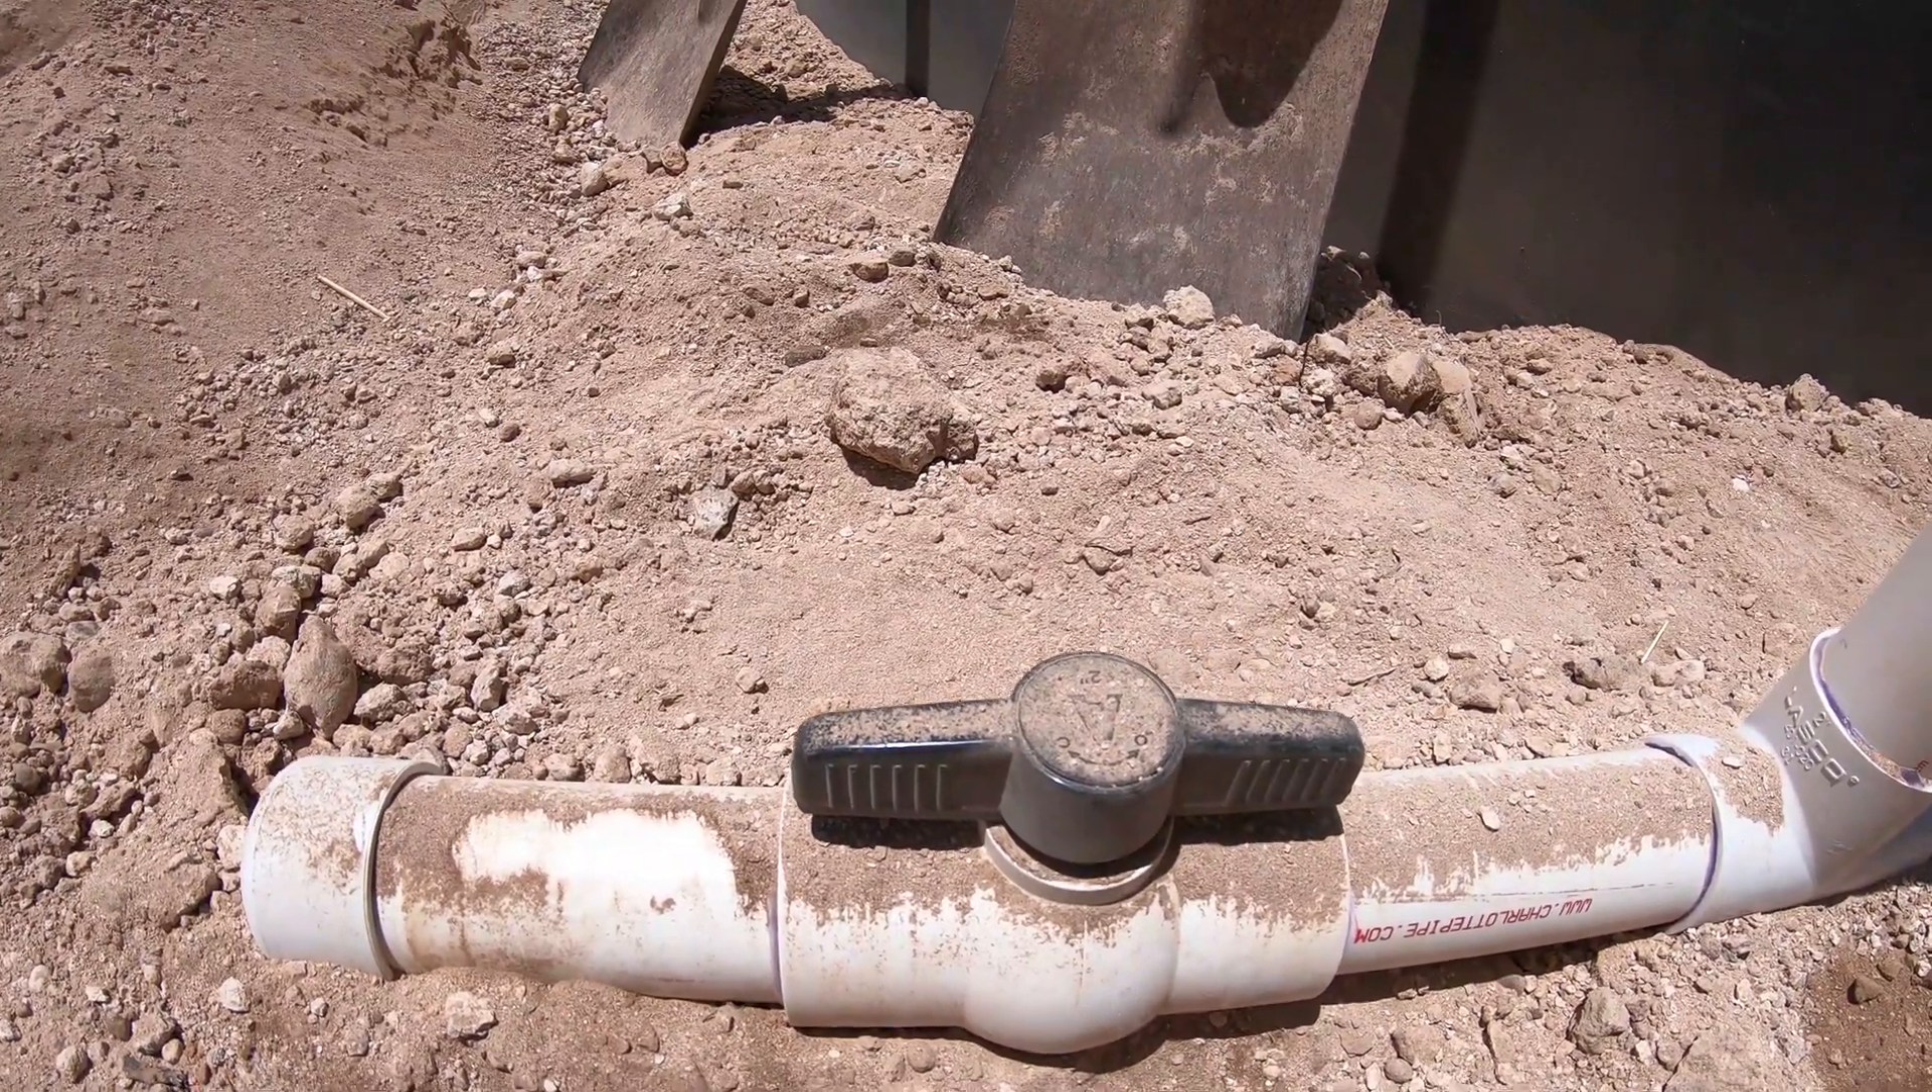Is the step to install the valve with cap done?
Yes.